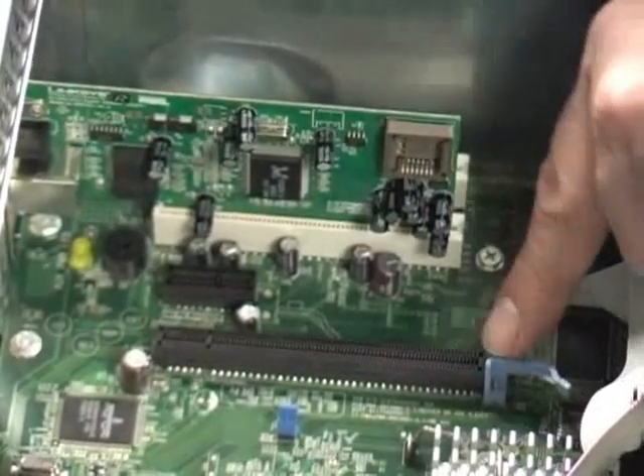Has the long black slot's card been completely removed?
Yes.